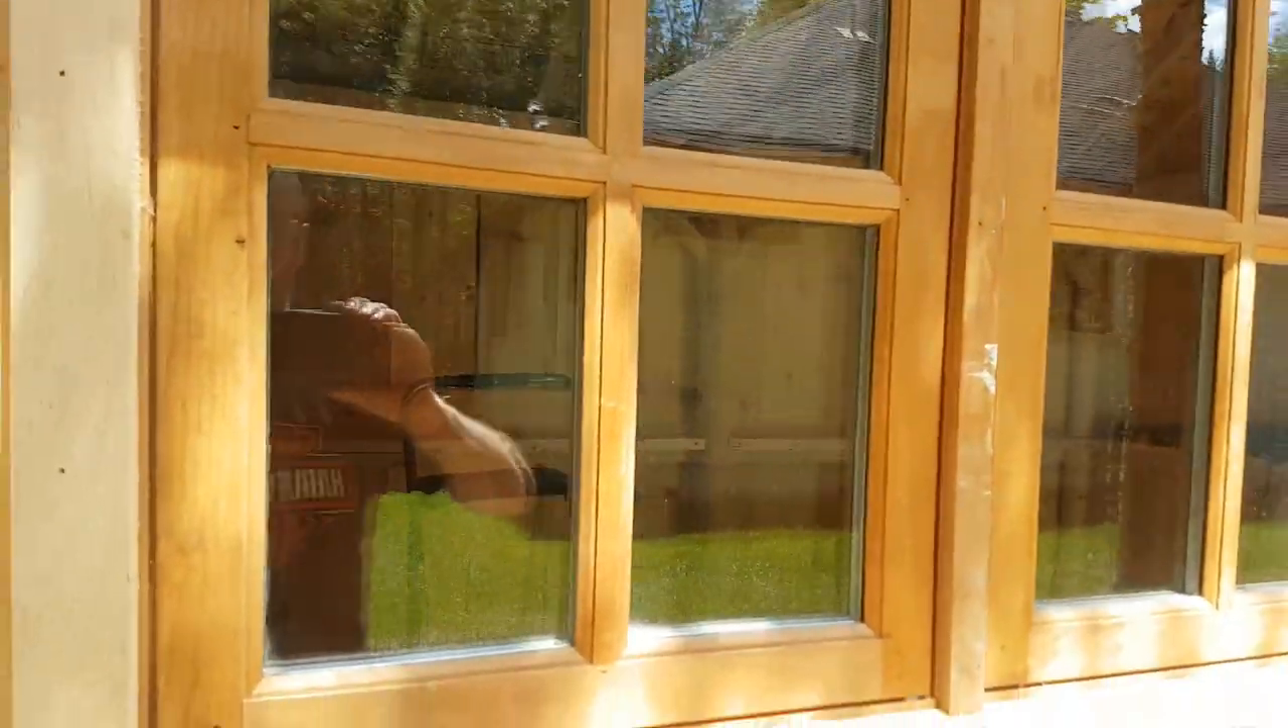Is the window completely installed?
Yes.